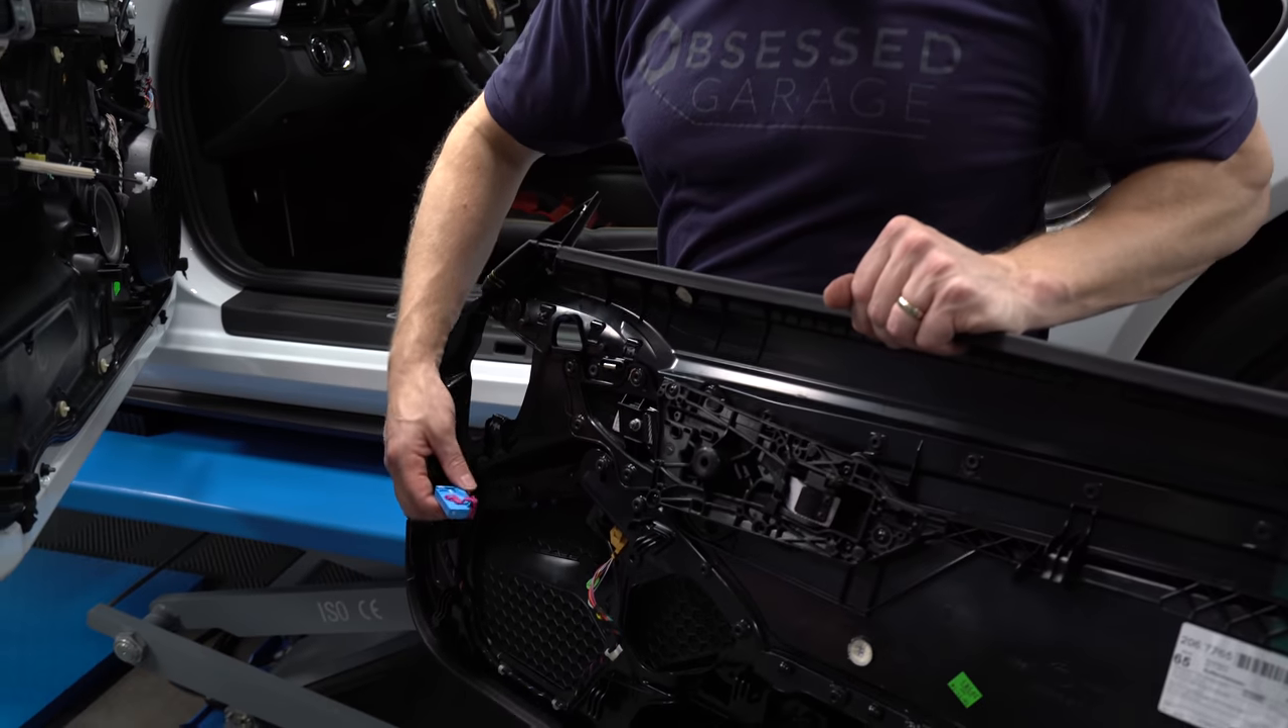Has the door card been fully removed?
Yes.